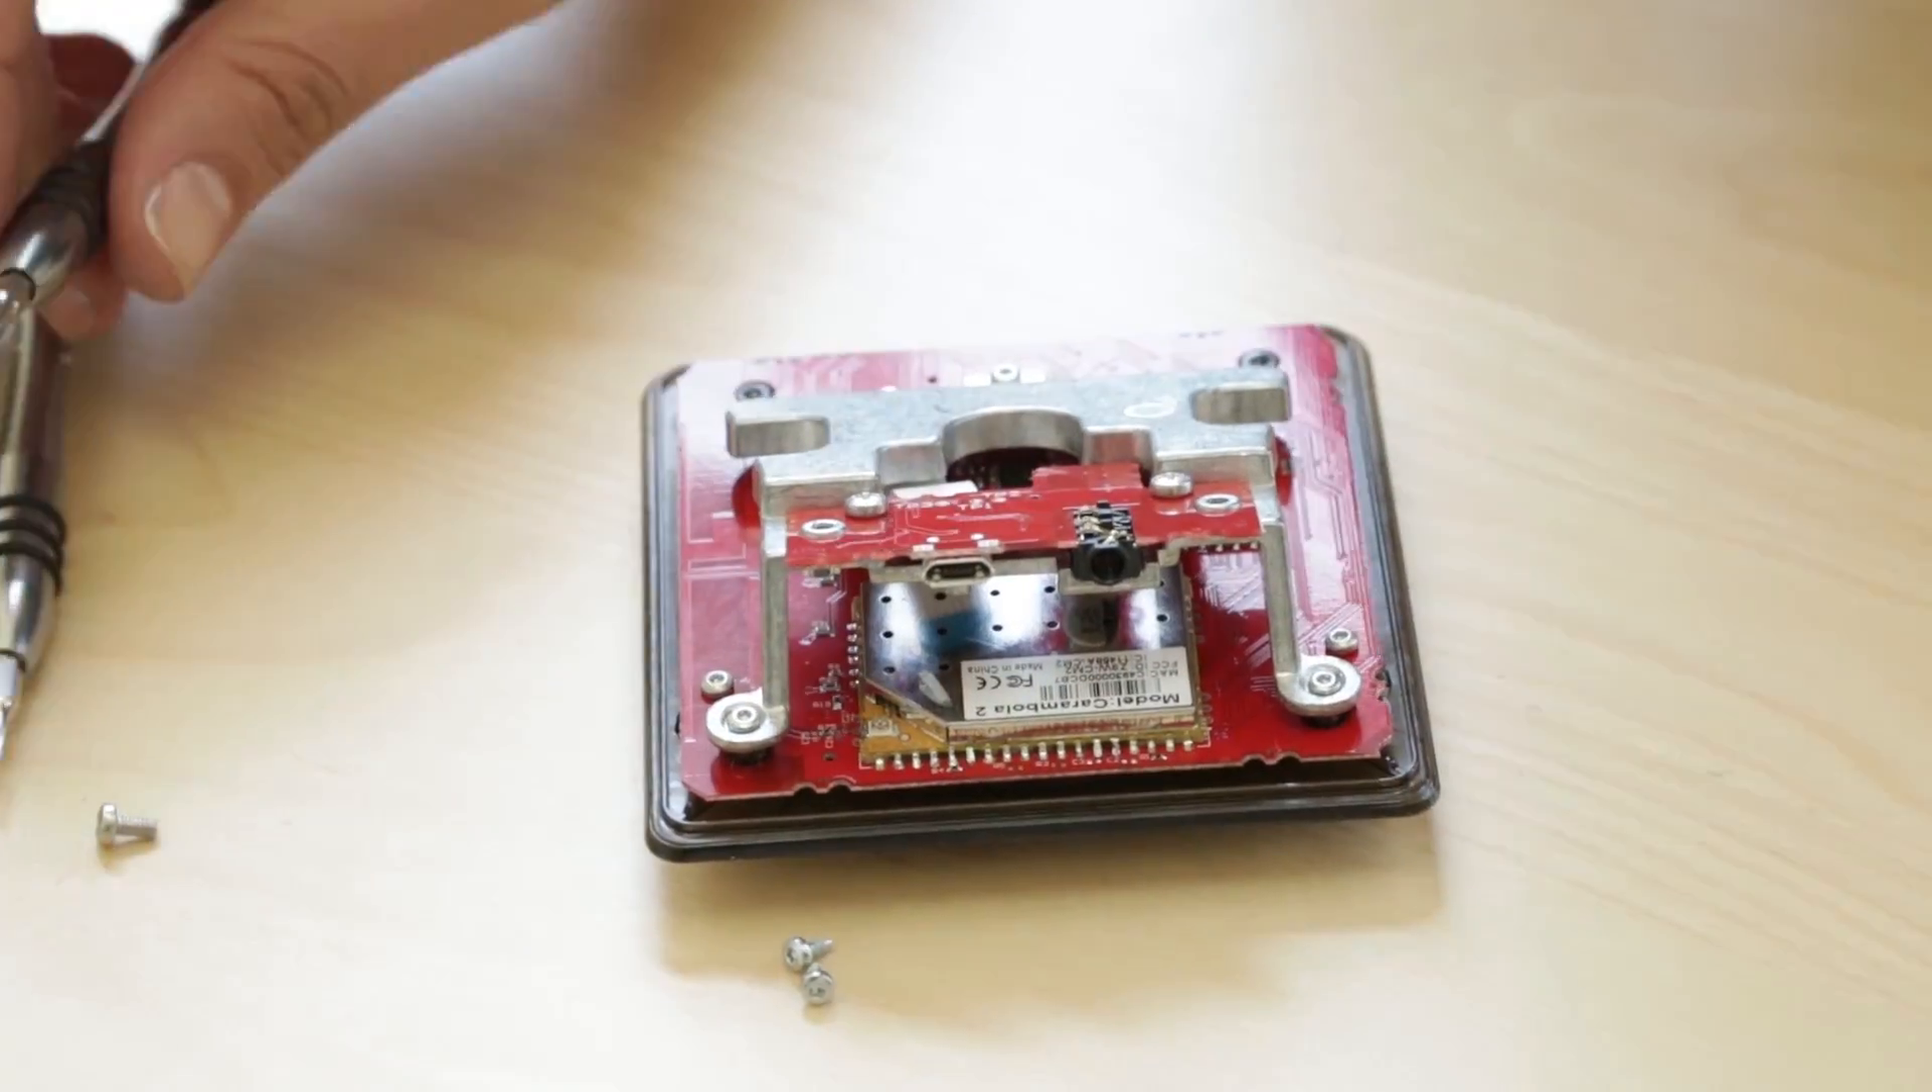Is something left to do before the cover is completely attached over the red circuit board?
Yes.